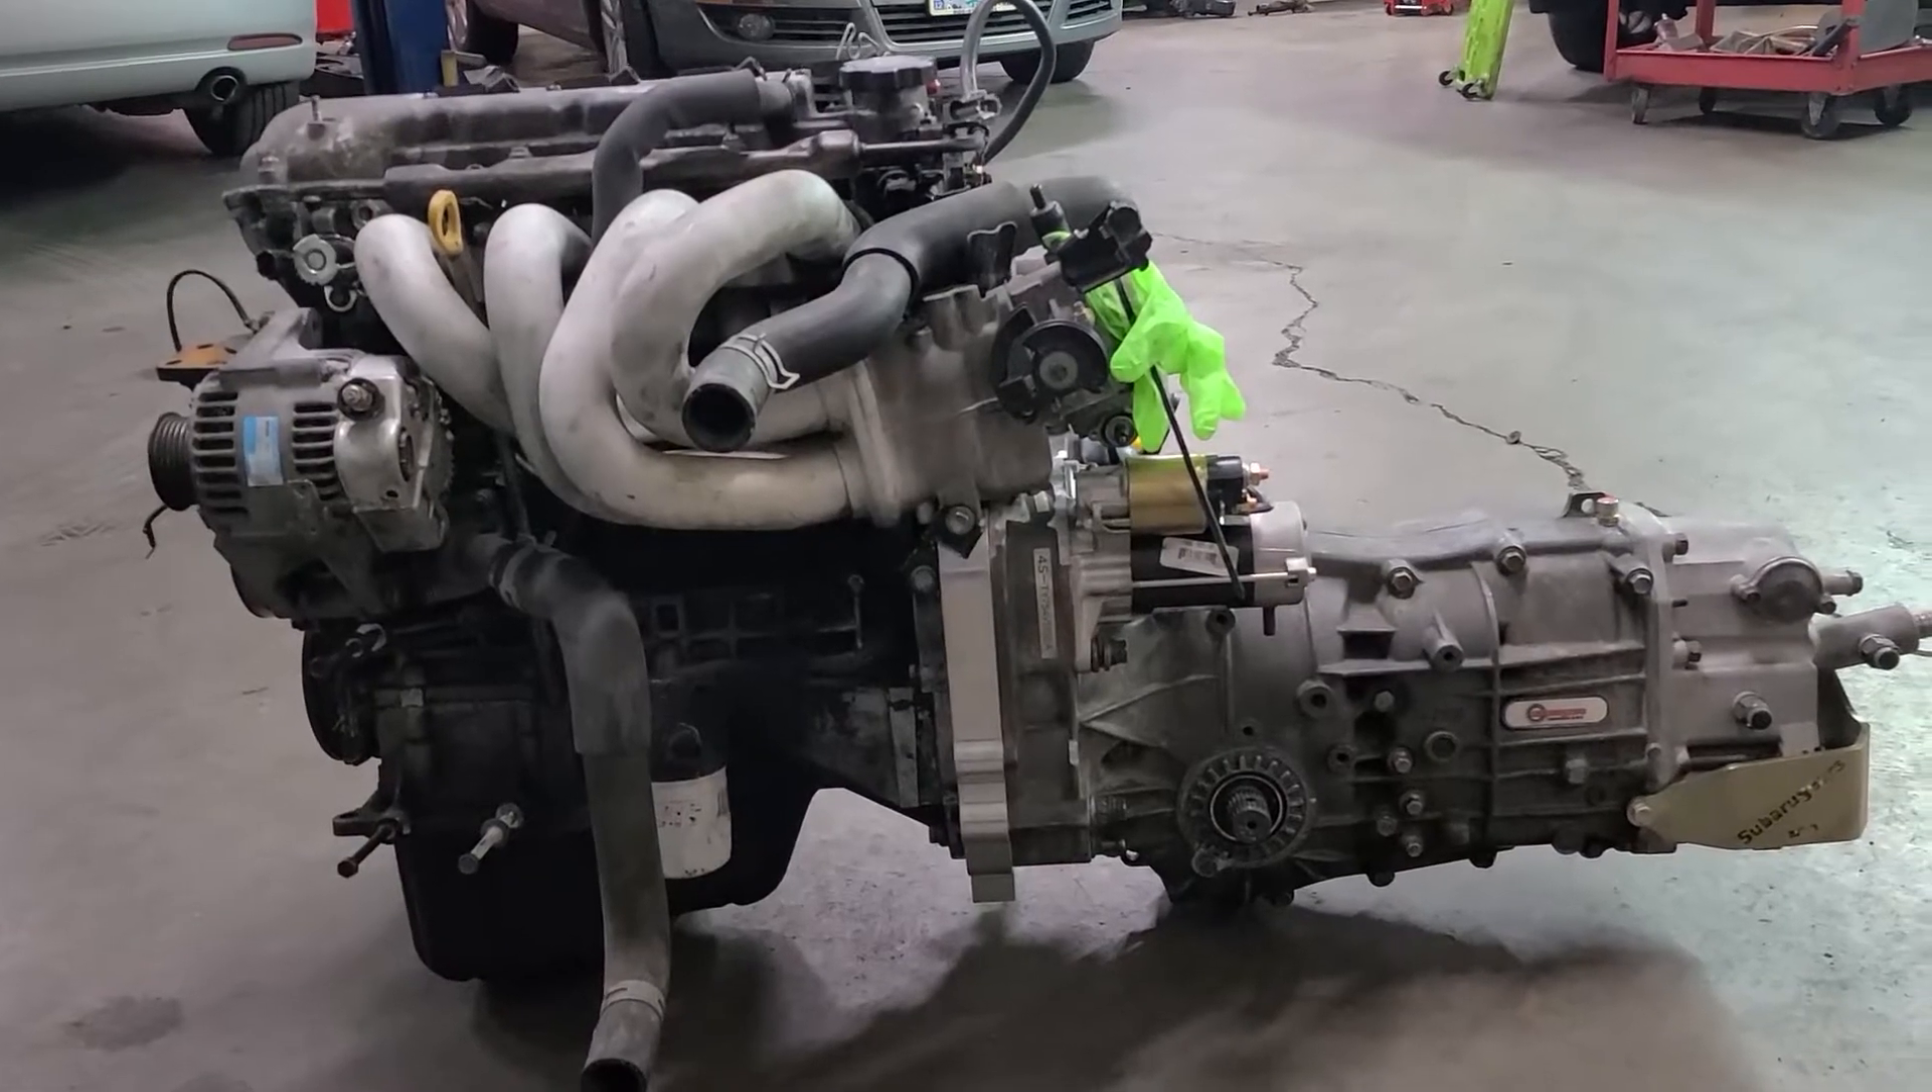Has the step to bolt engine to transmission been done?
Yes.